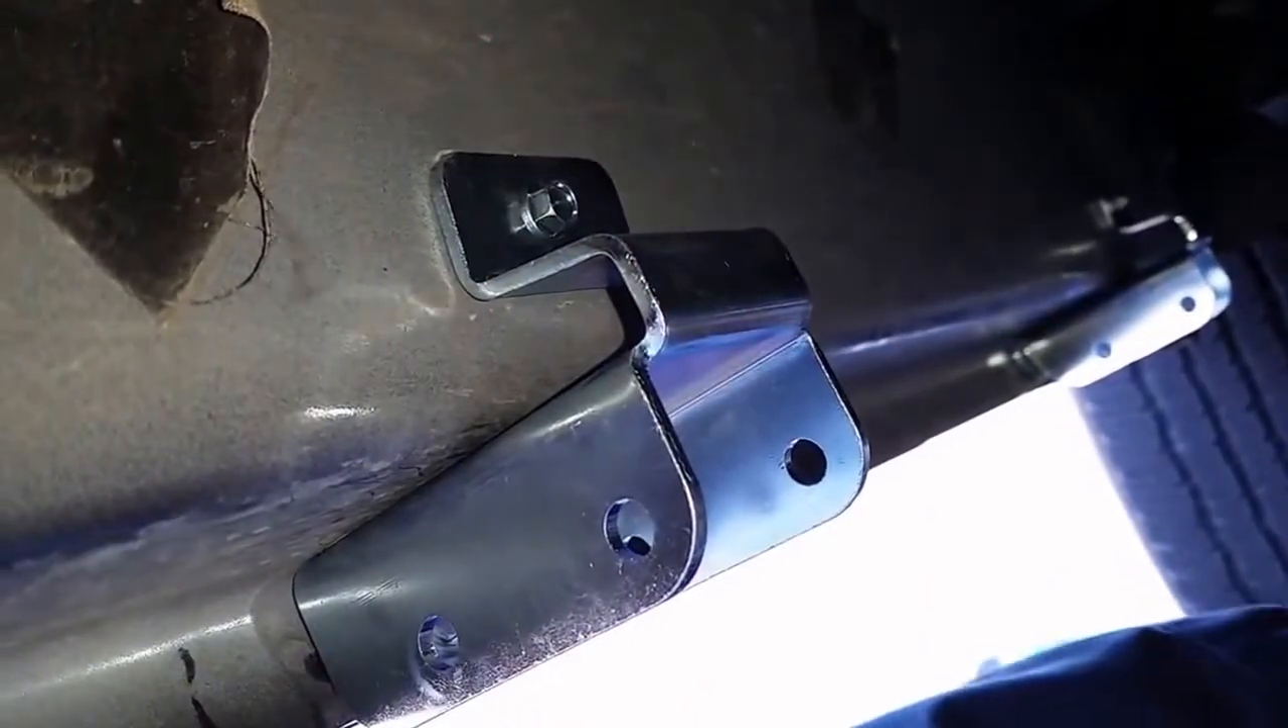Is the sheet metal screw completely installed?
Yes.